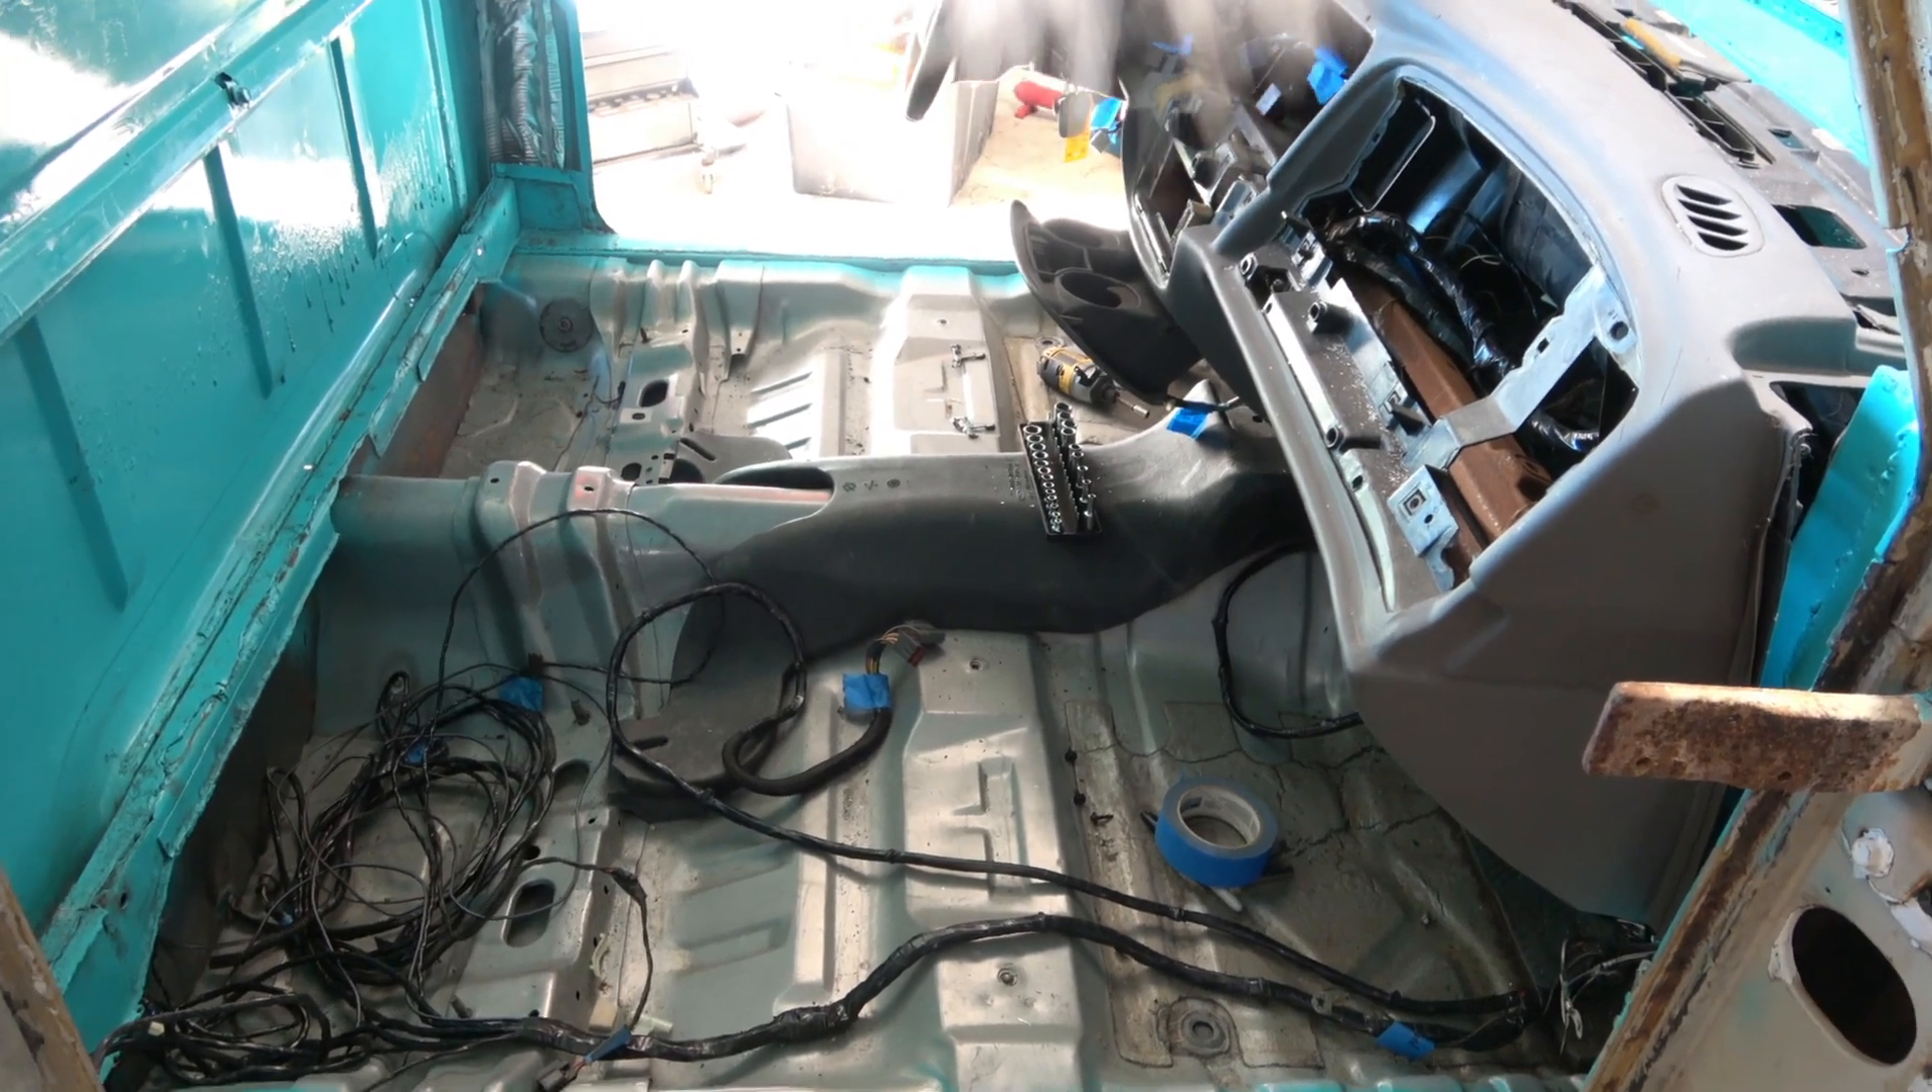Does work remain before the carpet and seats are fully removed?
No.